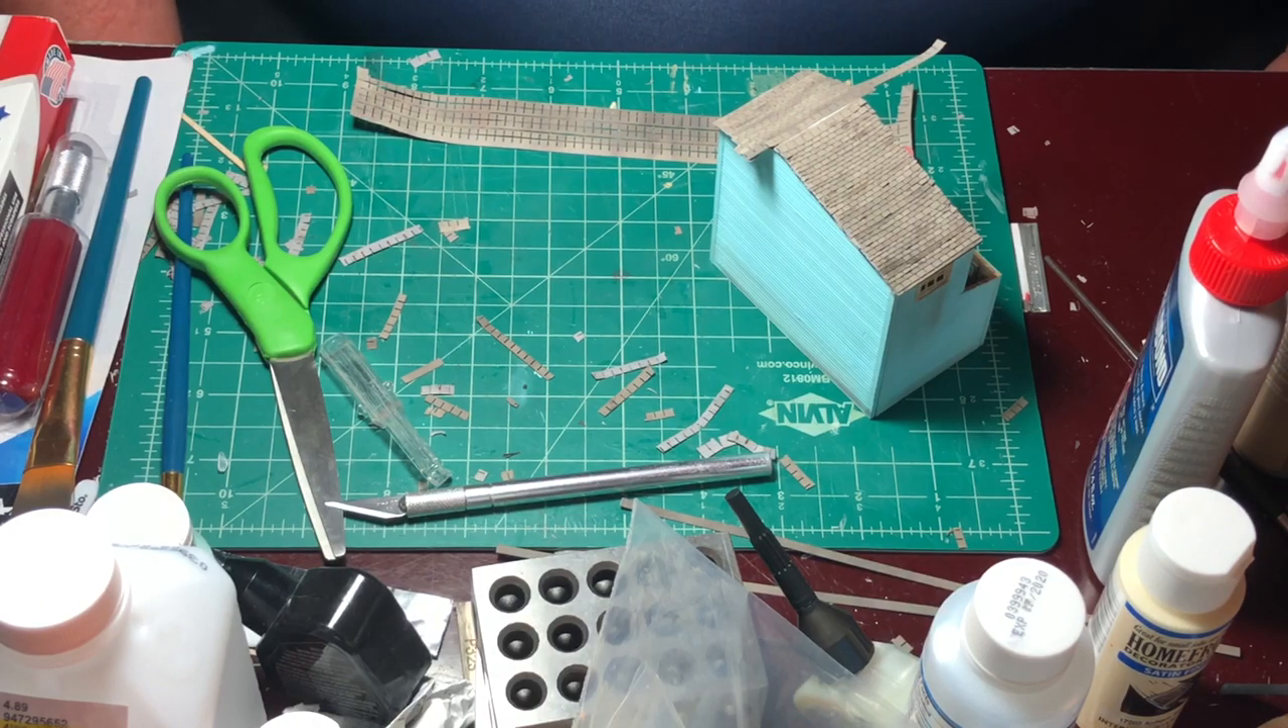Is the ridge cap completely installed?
No.